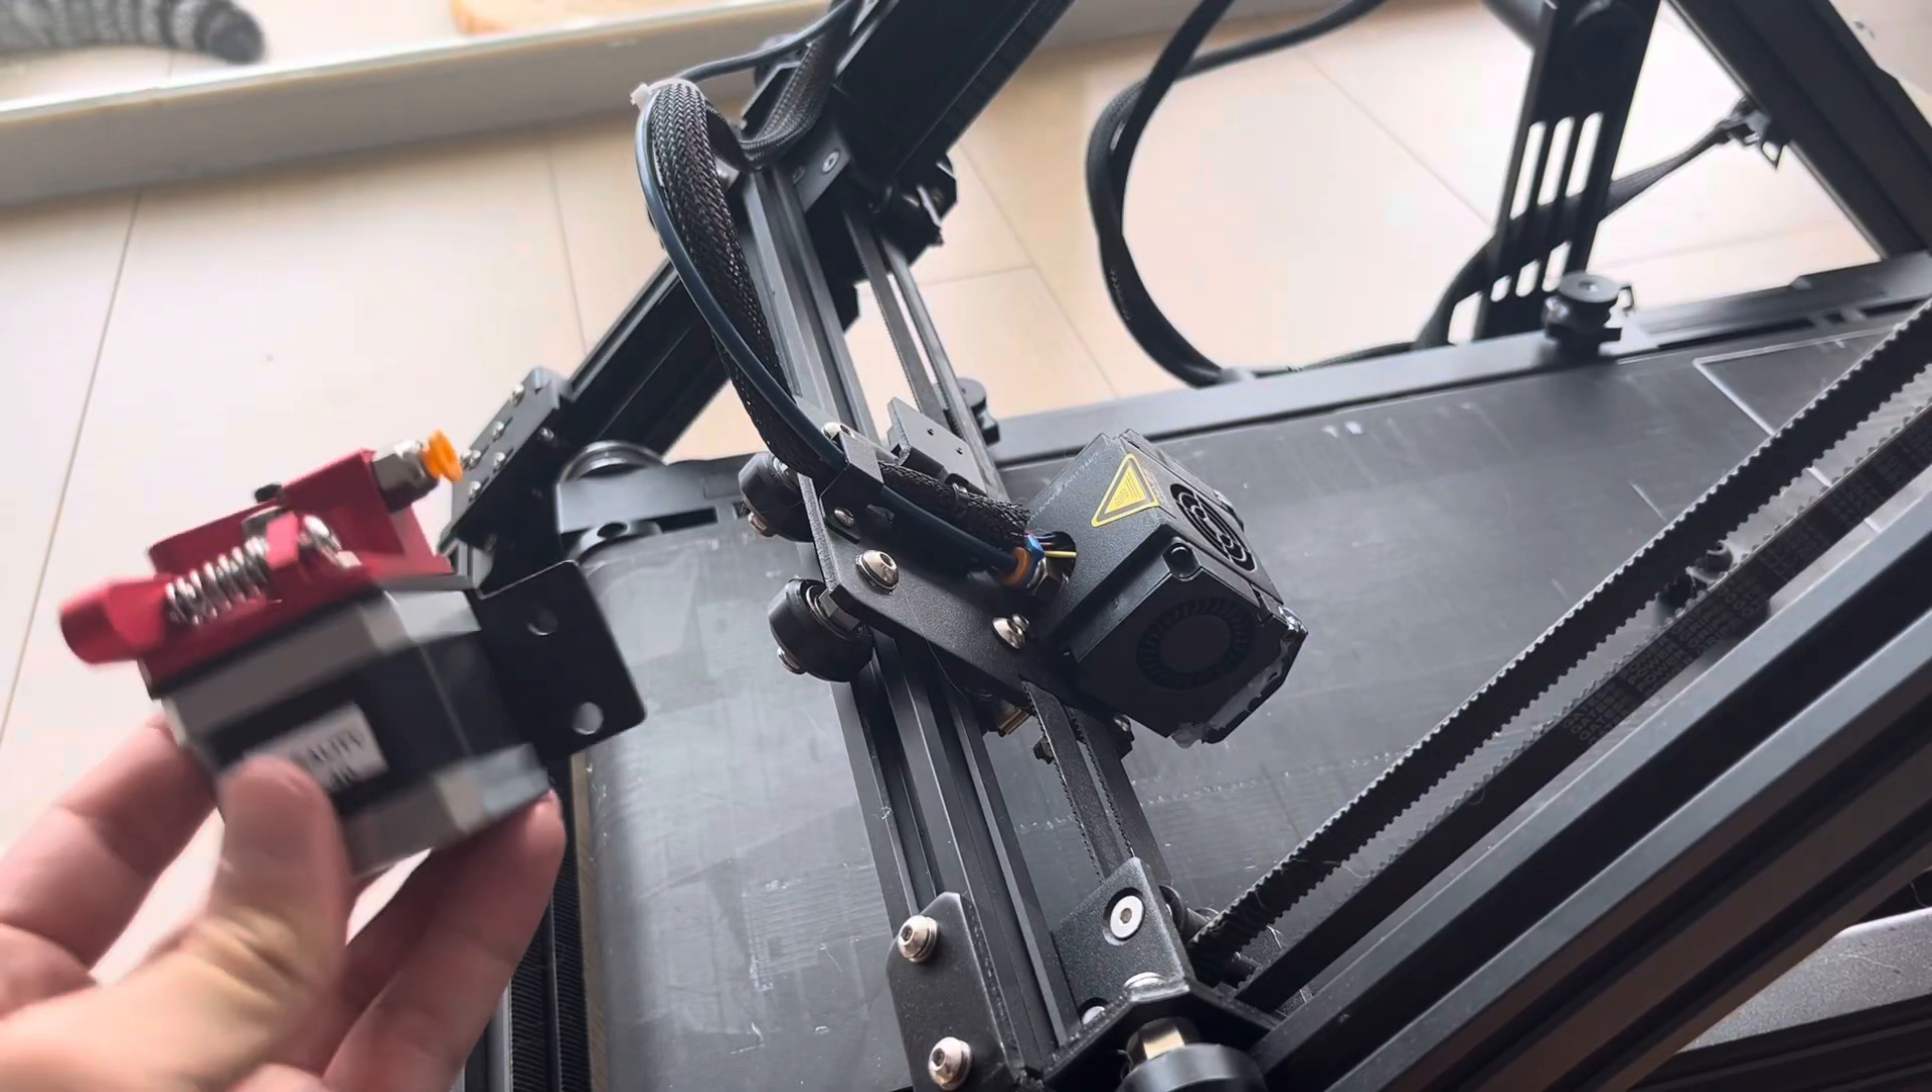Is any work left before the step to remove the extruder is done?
No.